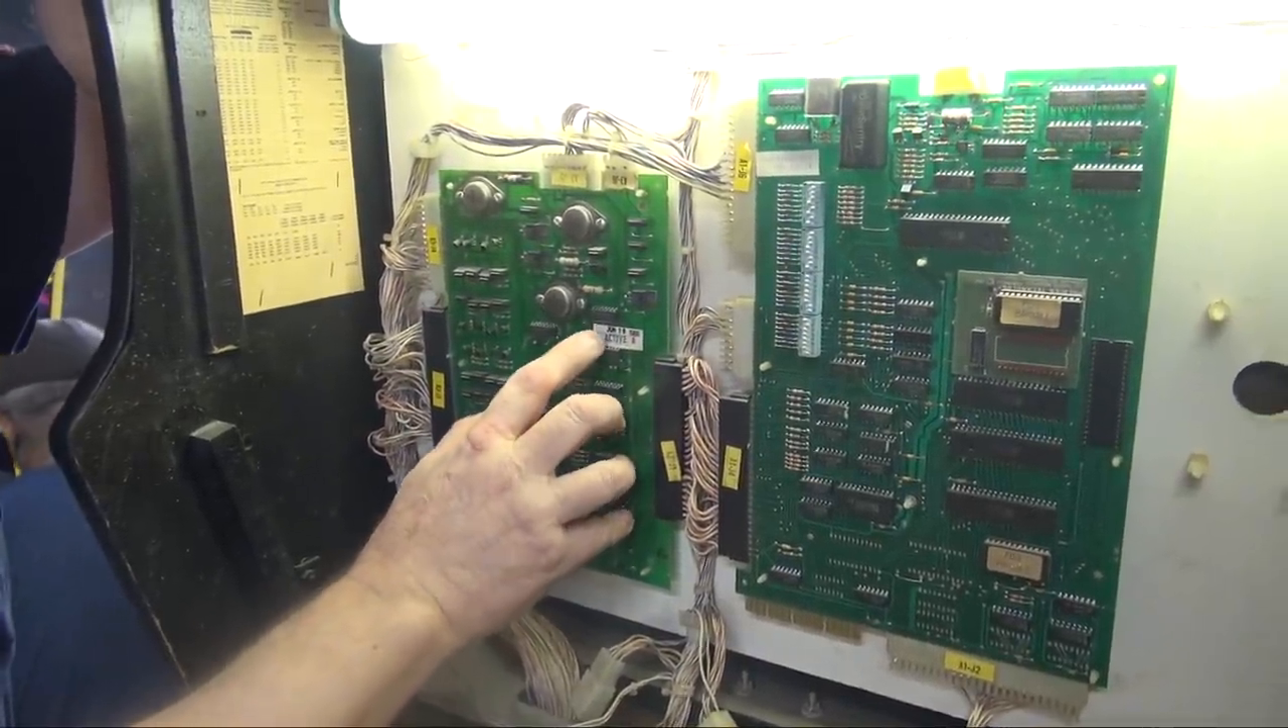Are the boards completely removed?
No.